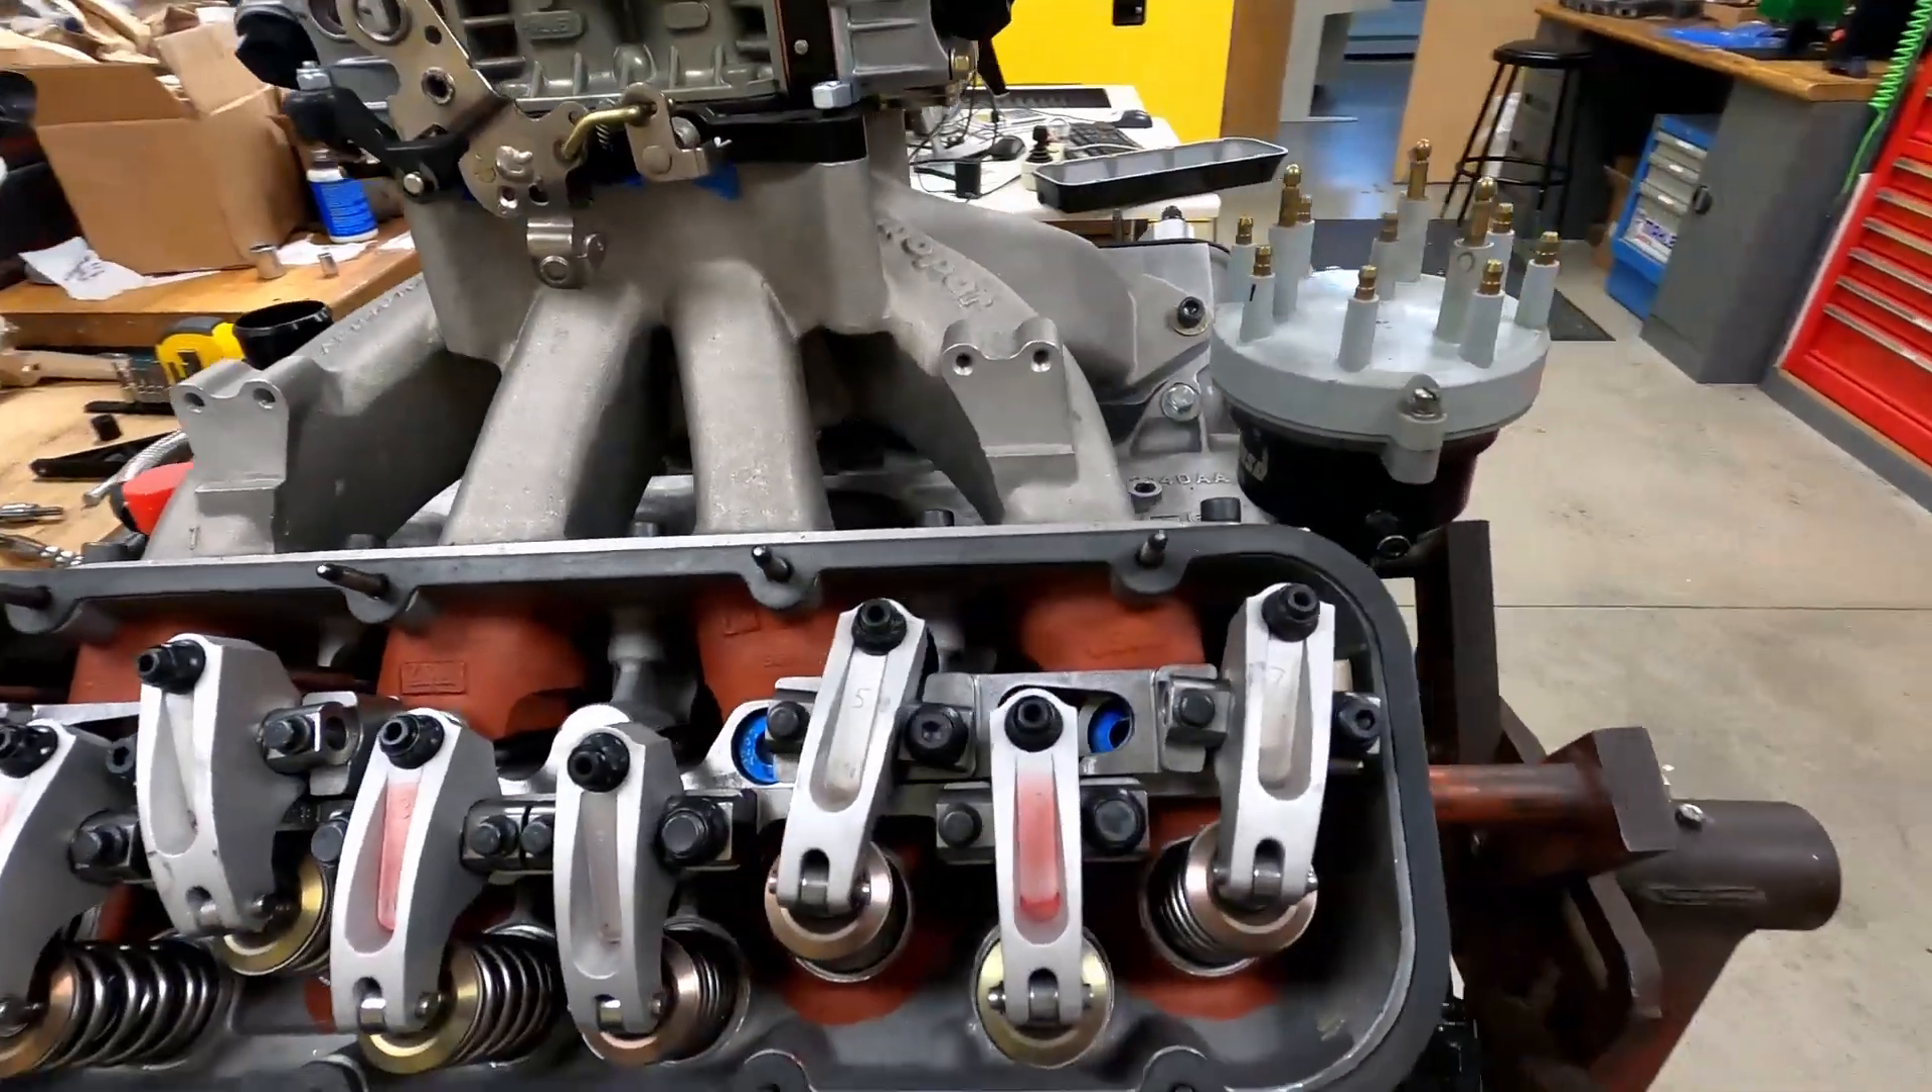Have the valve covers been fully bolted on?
No.